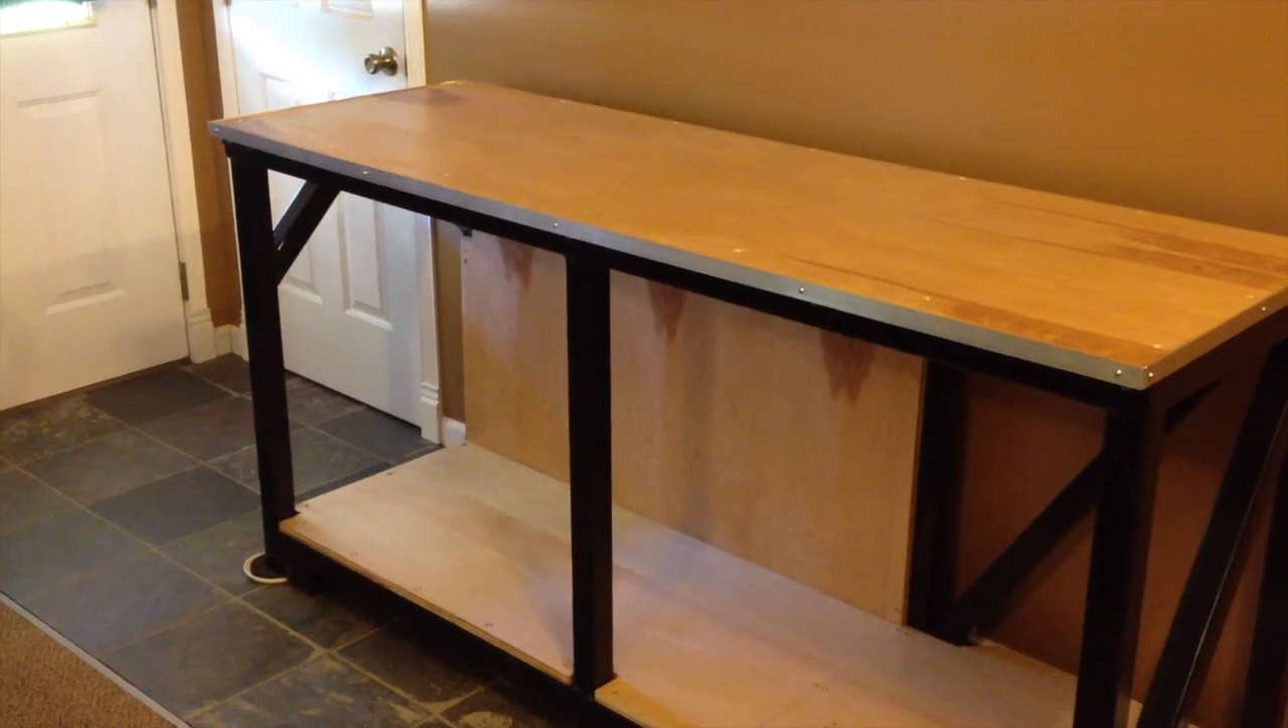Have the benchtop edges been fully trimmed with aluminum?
Yes.